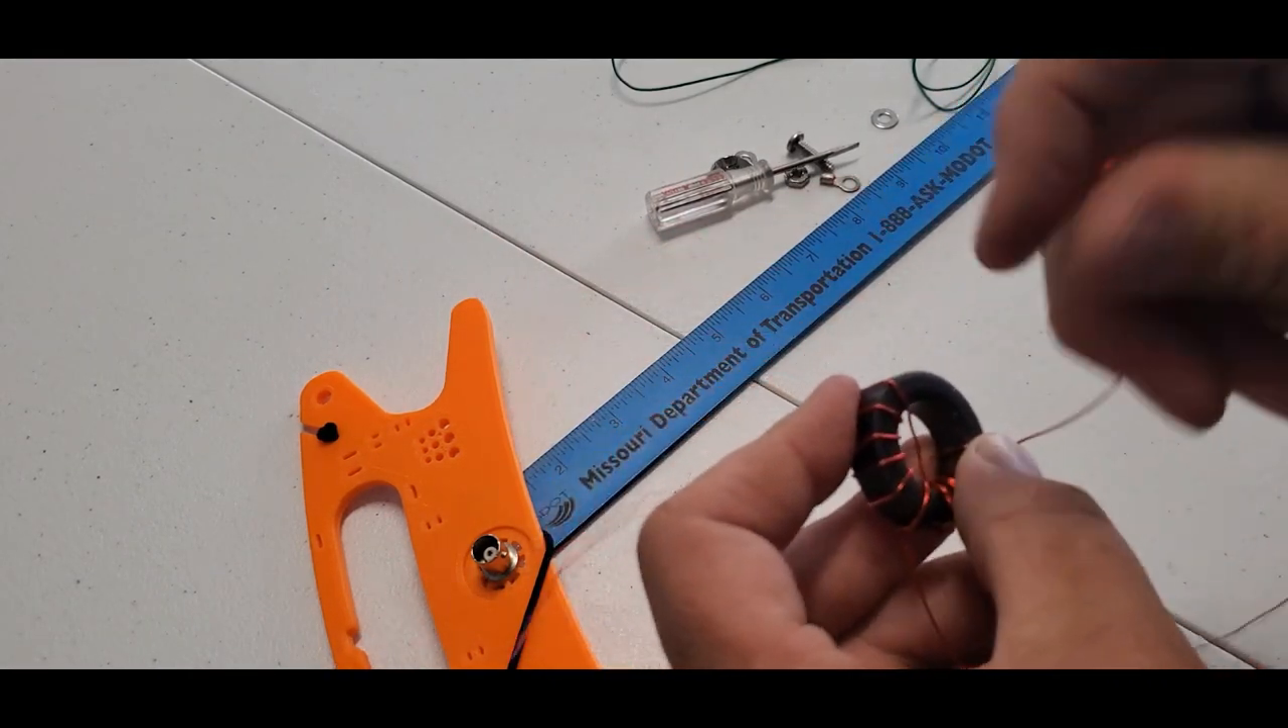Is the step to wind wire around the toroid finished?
No.